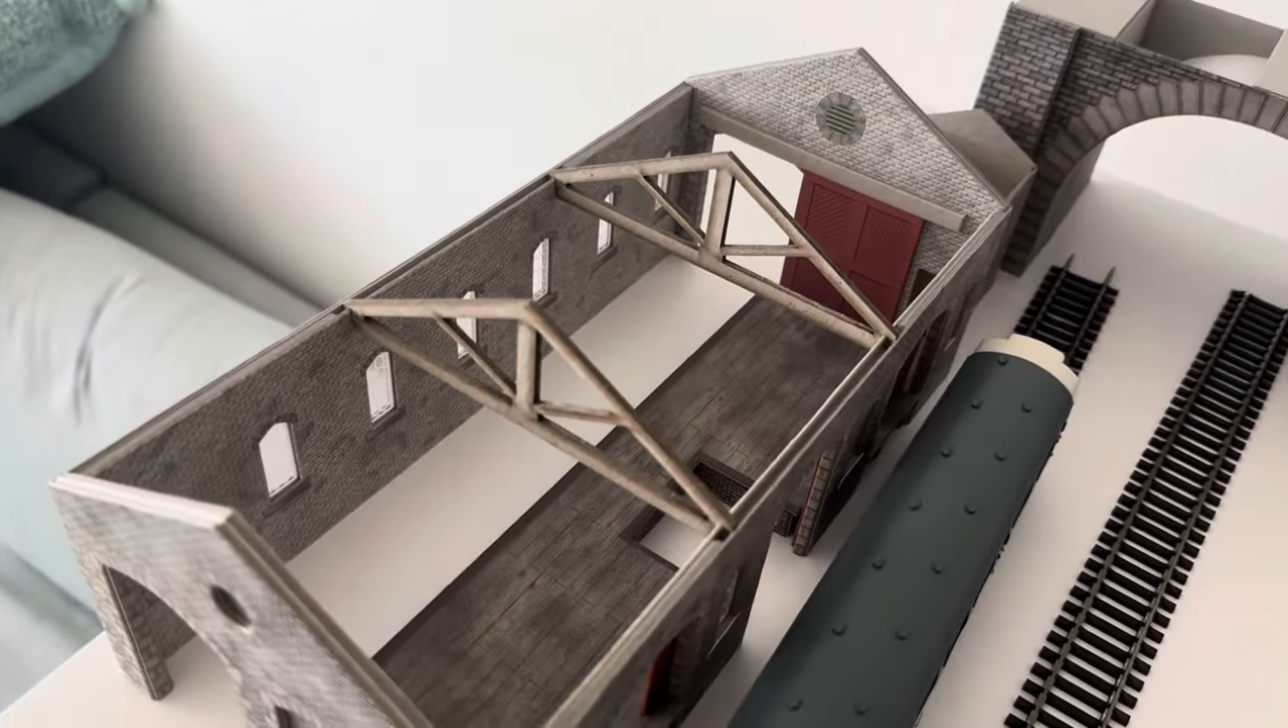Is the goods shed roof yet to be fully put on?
Yes.